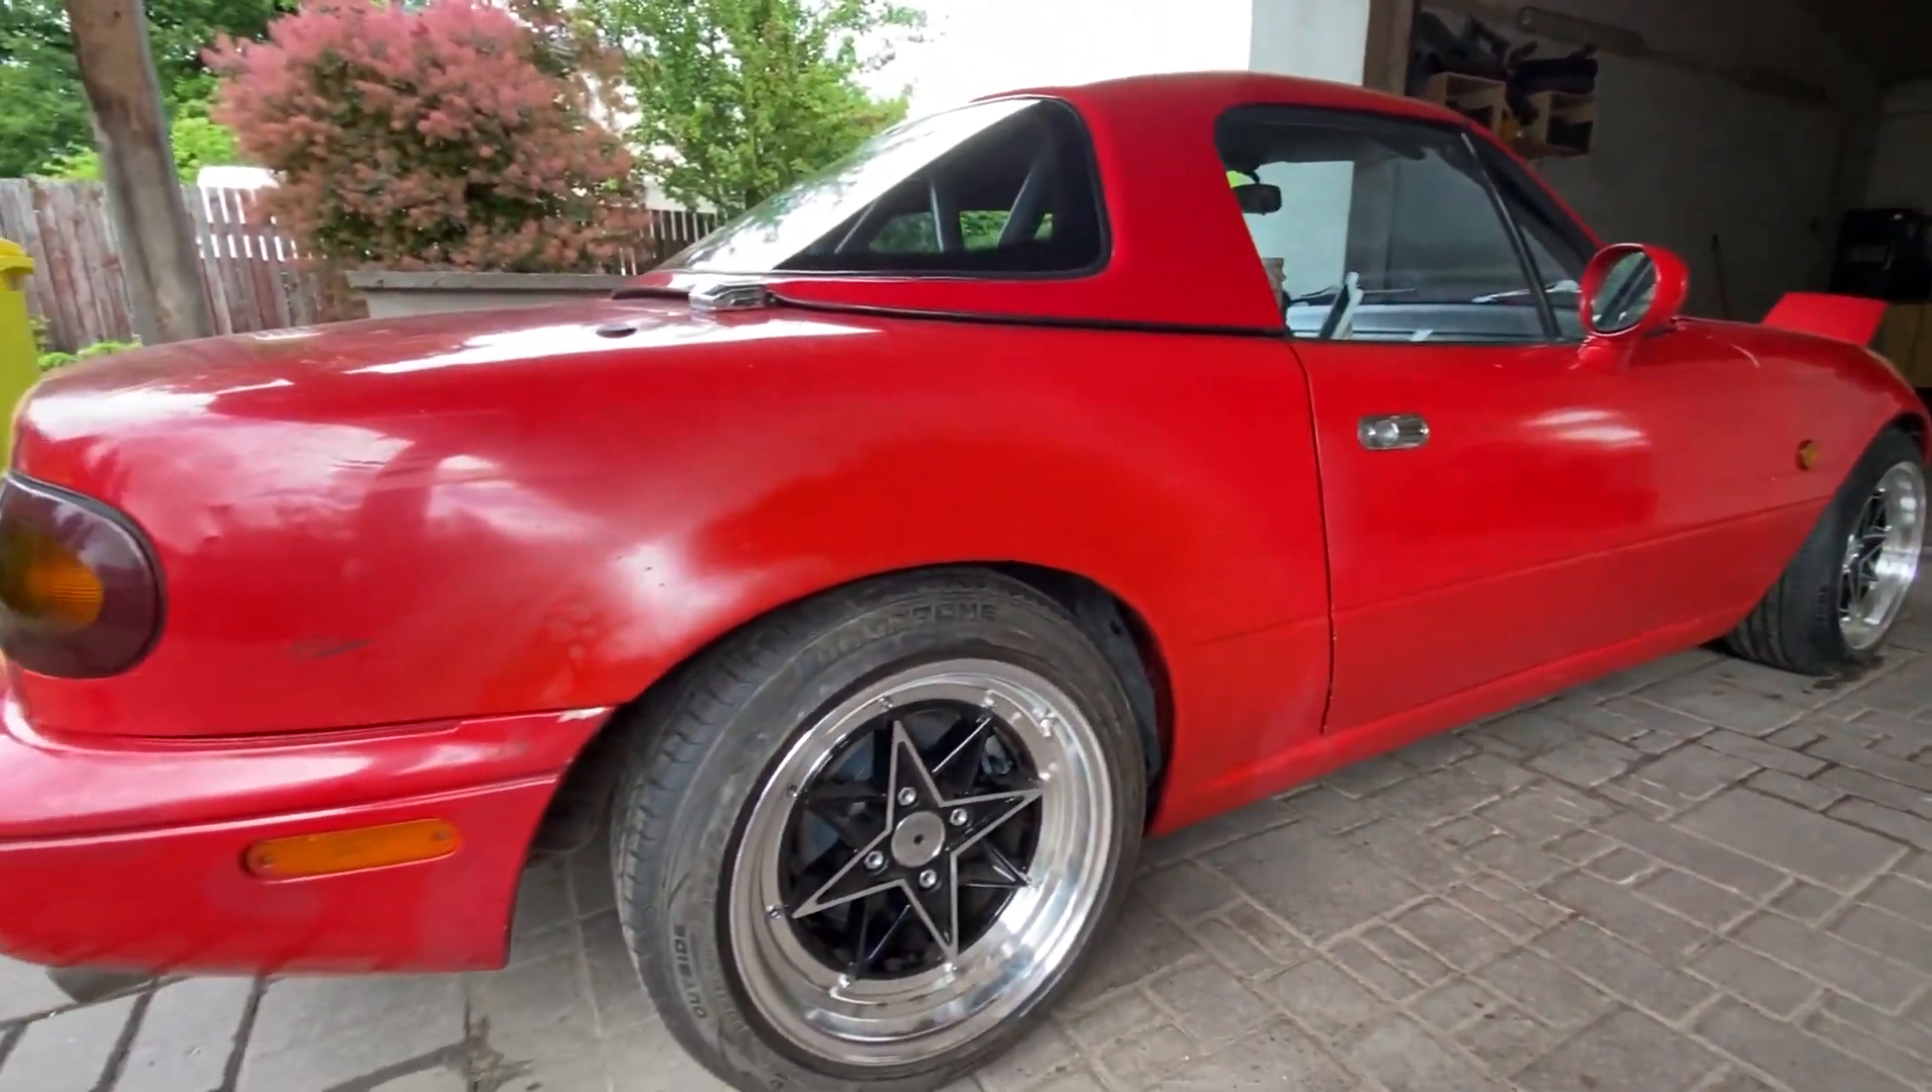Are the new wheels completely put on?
Yes.